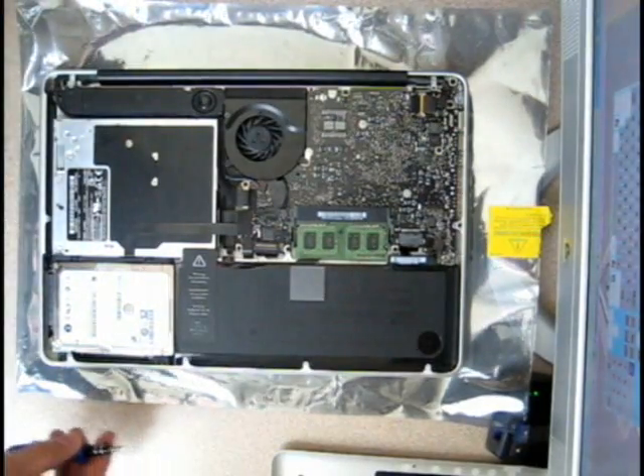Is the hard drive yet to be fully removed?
Yes.